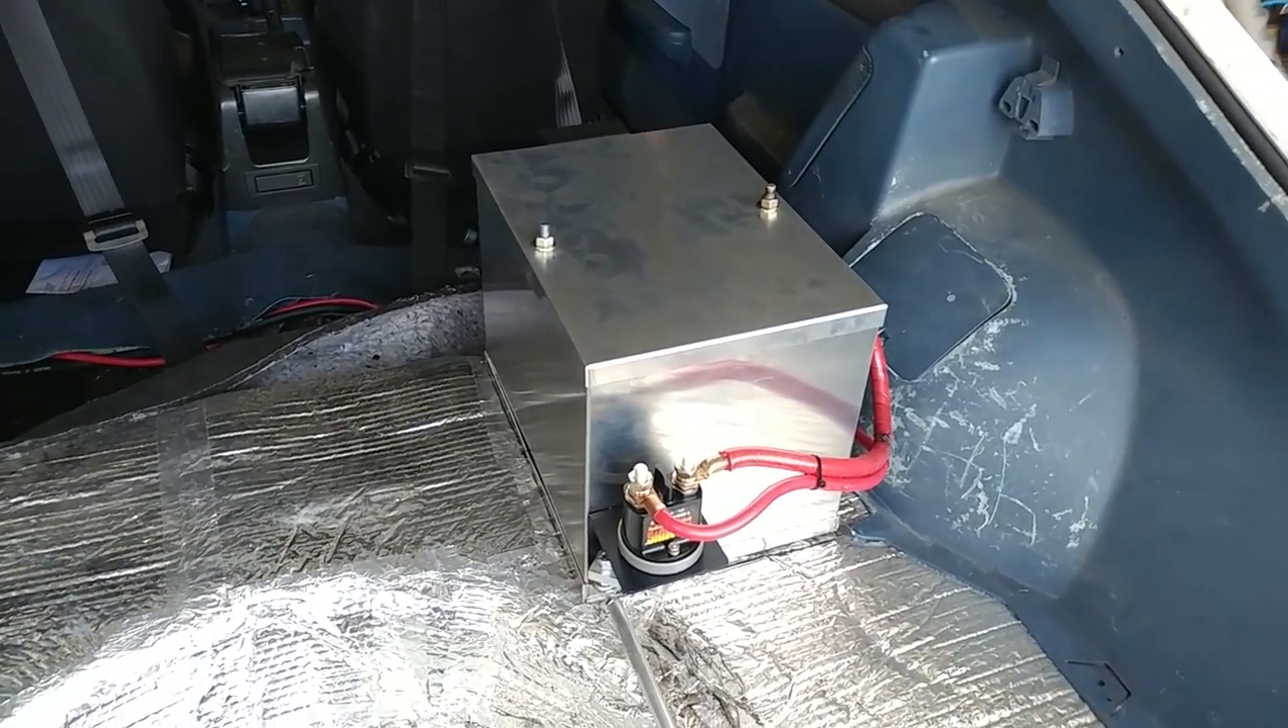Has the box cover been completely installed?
Yes.